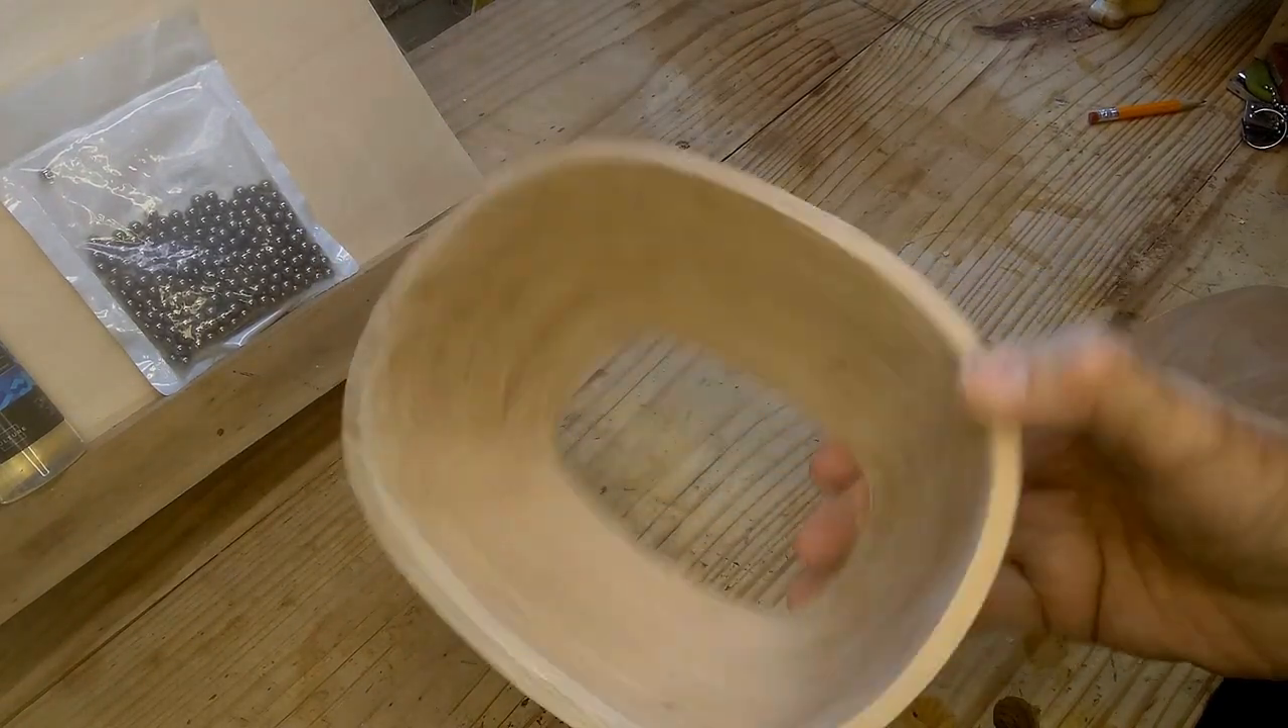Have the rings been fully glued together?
Yes.